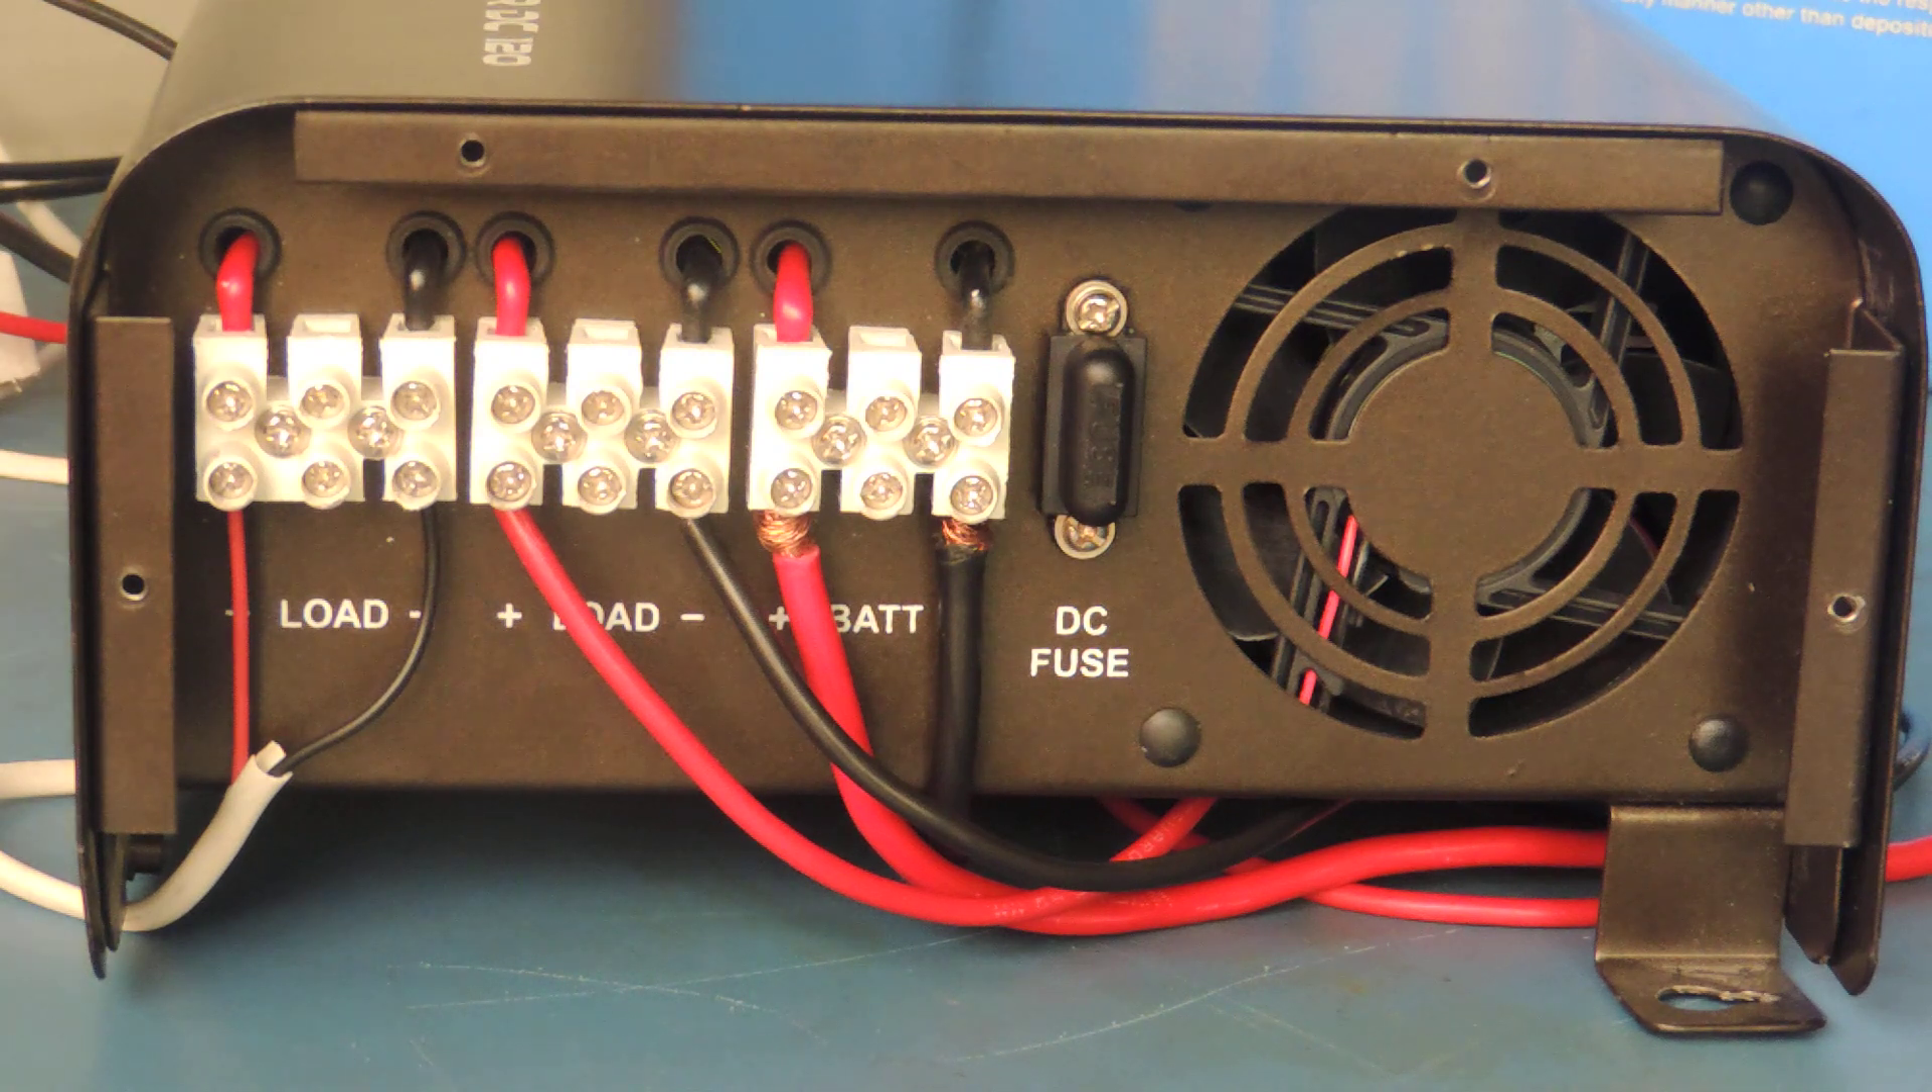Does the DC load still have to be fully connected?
No.